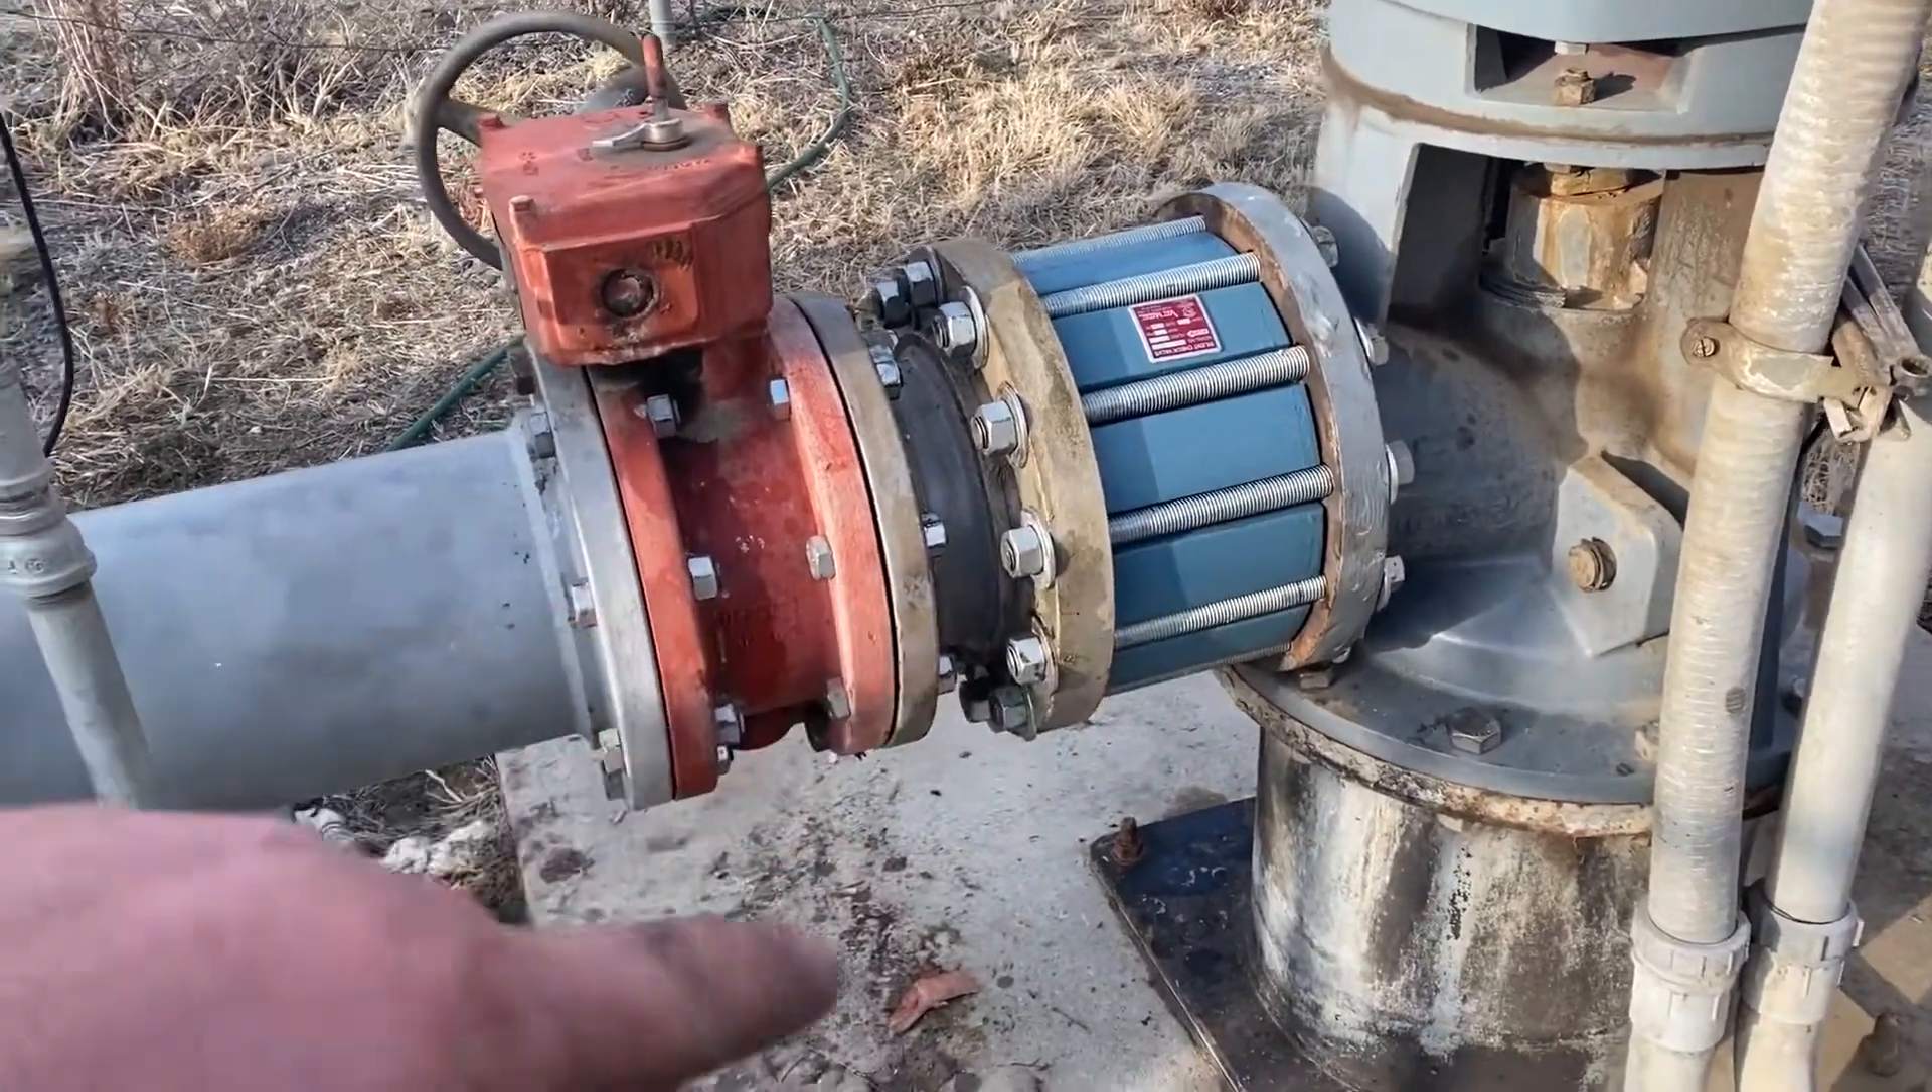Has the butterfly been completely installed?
Yes.